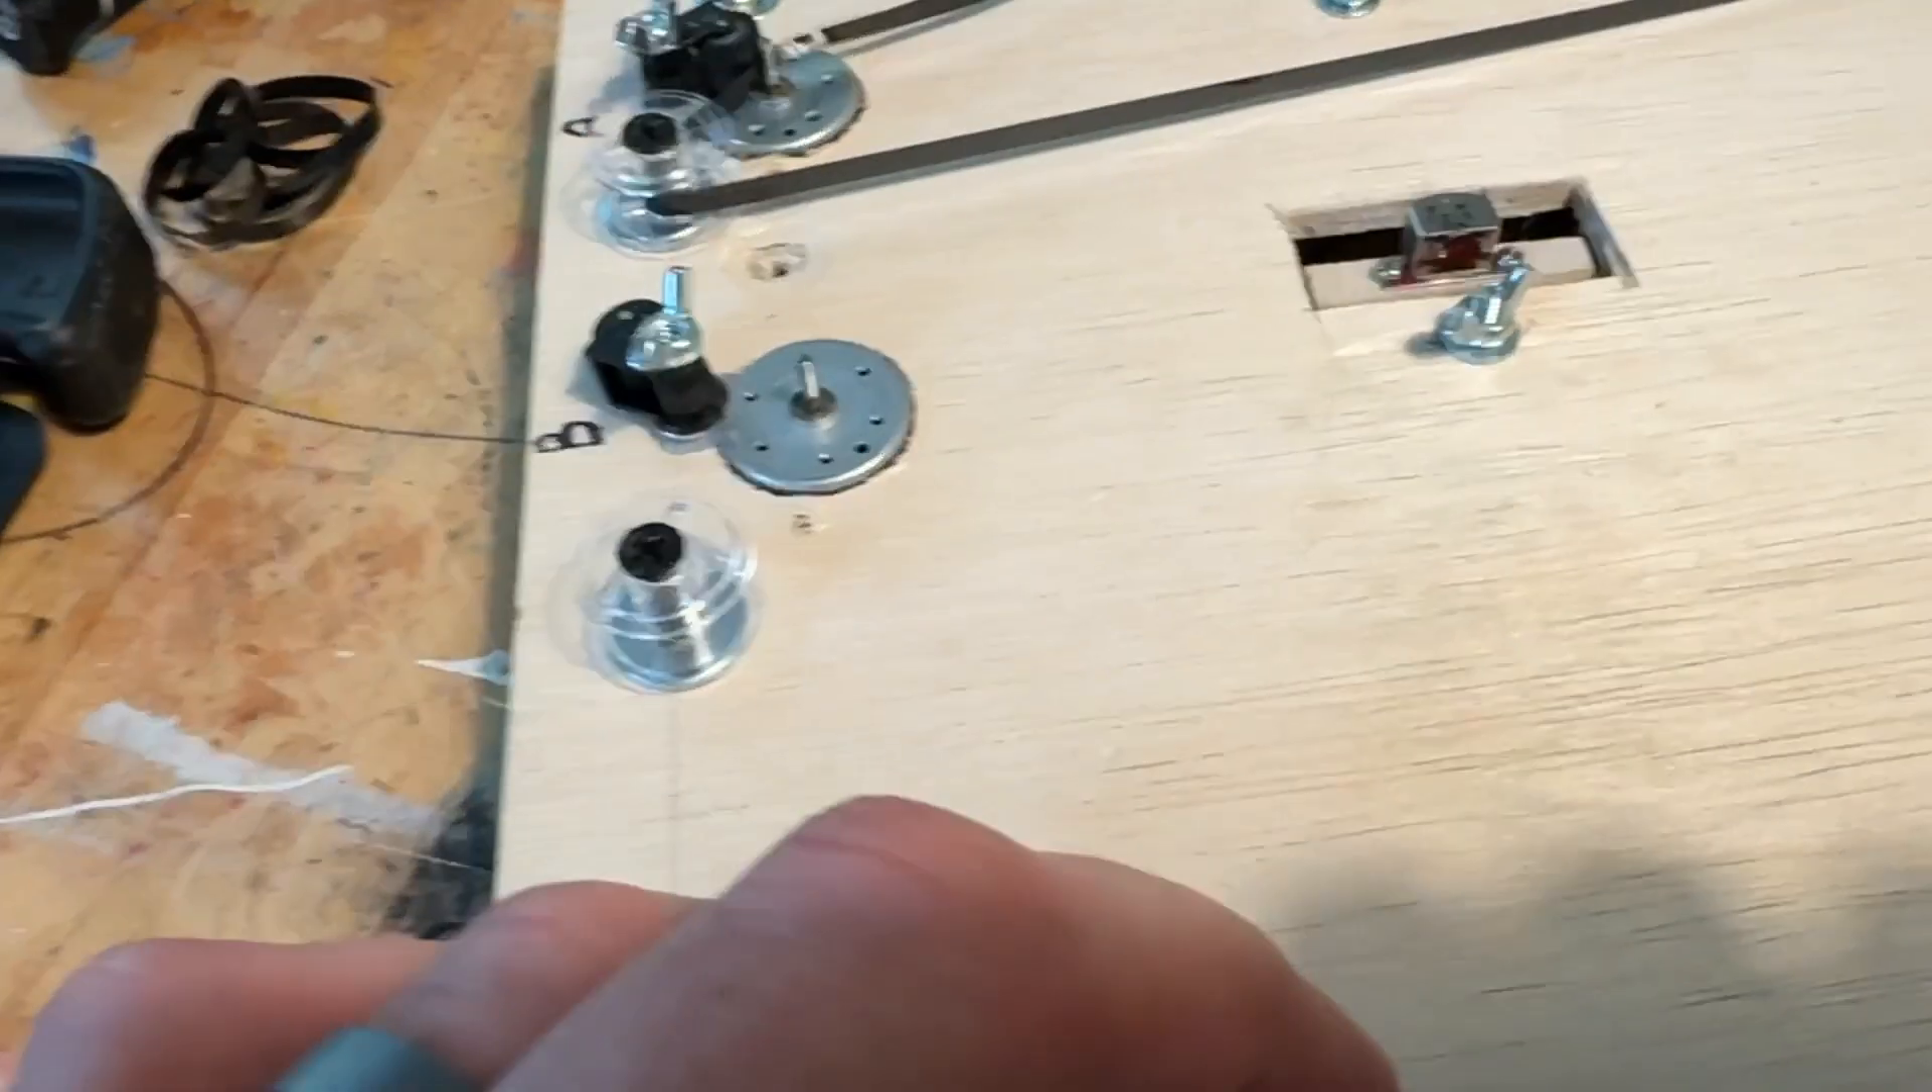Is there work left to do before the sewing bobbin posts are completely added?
No.